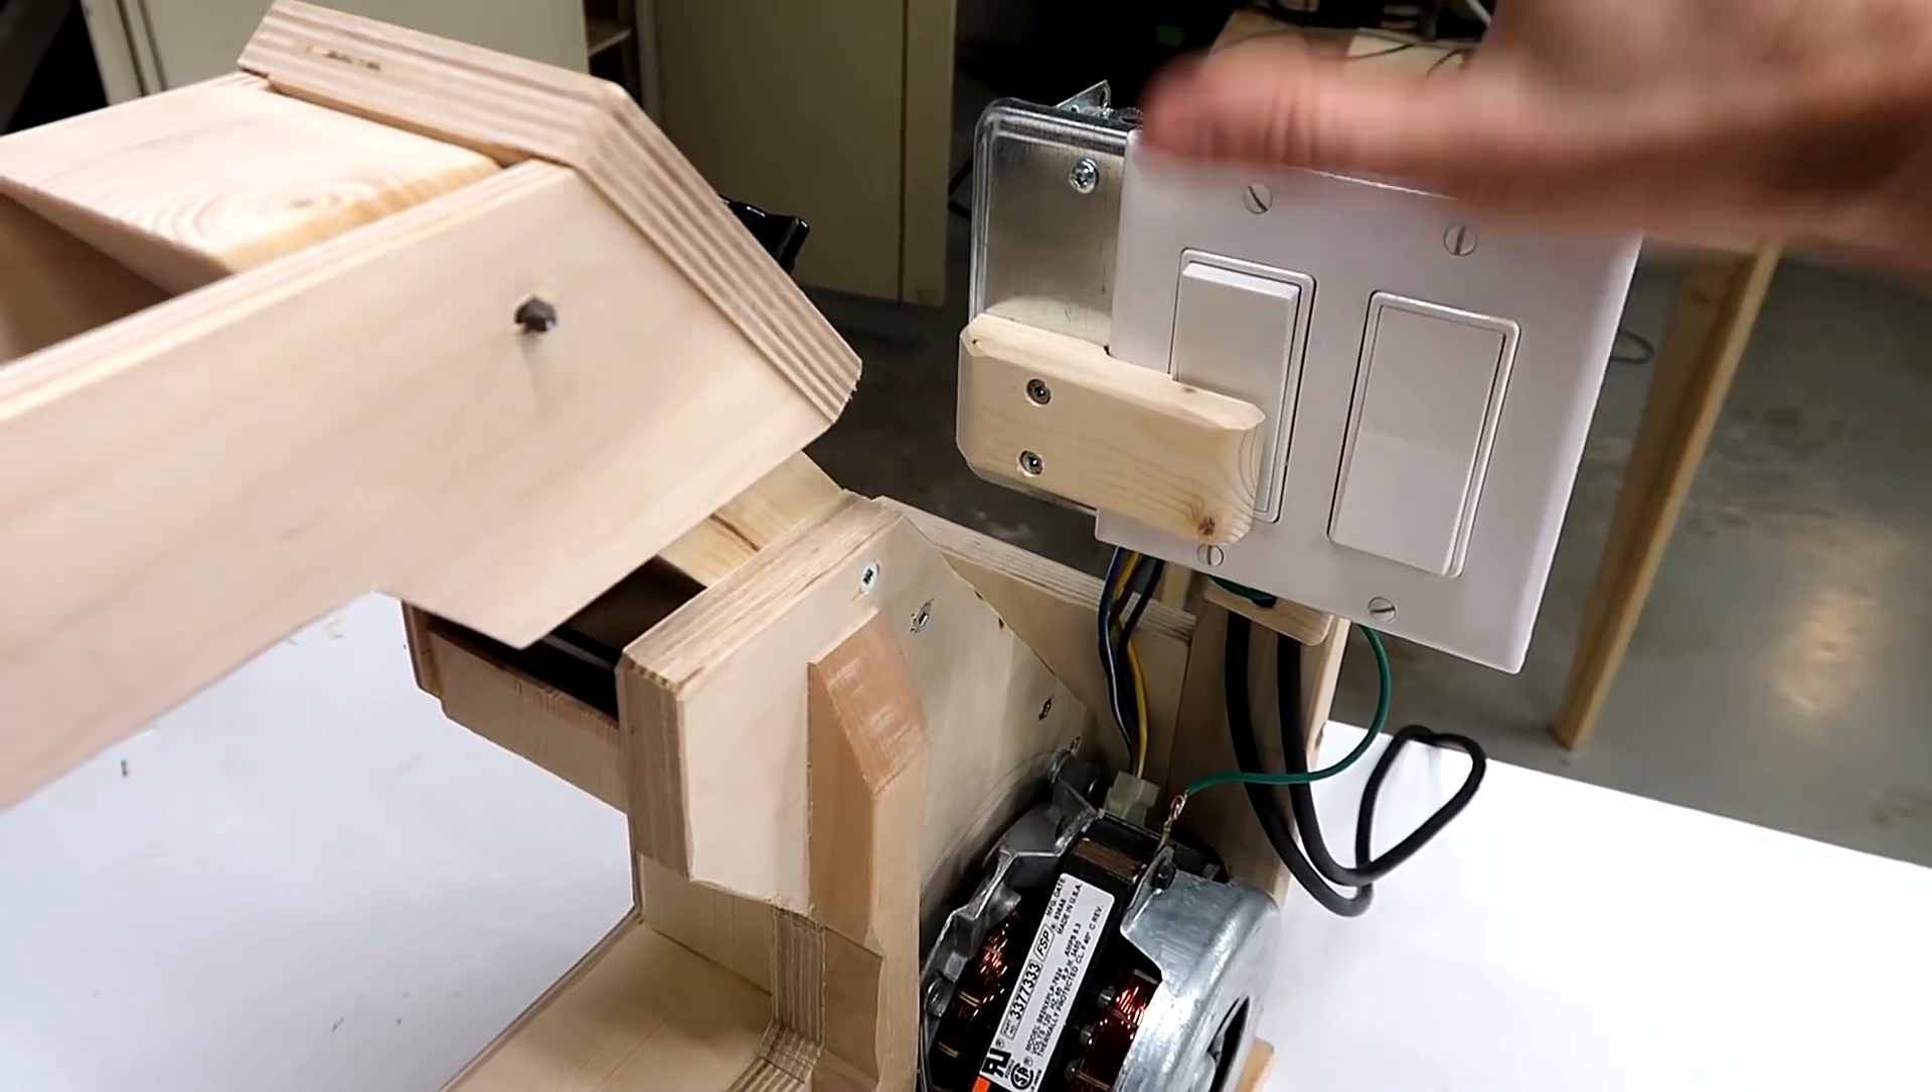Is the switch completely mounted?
Yes.